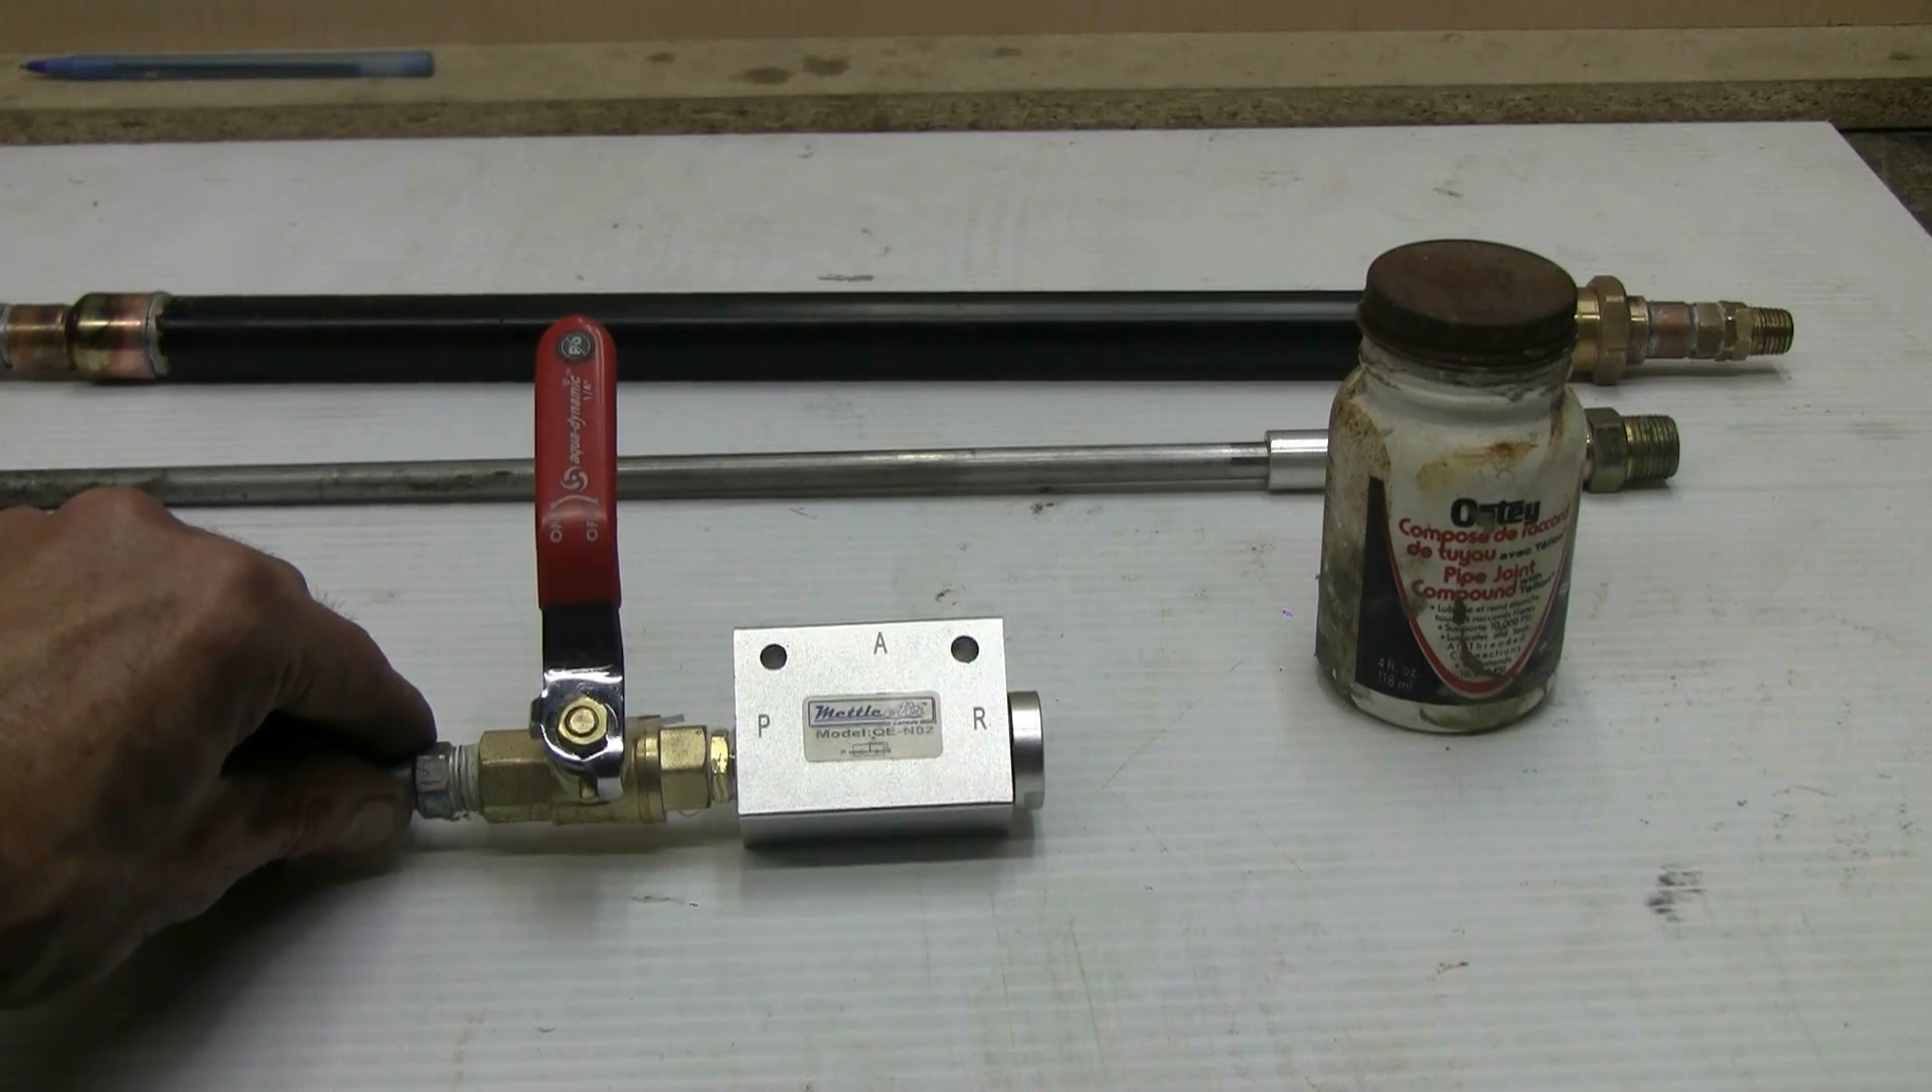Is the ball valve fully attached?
Yes.